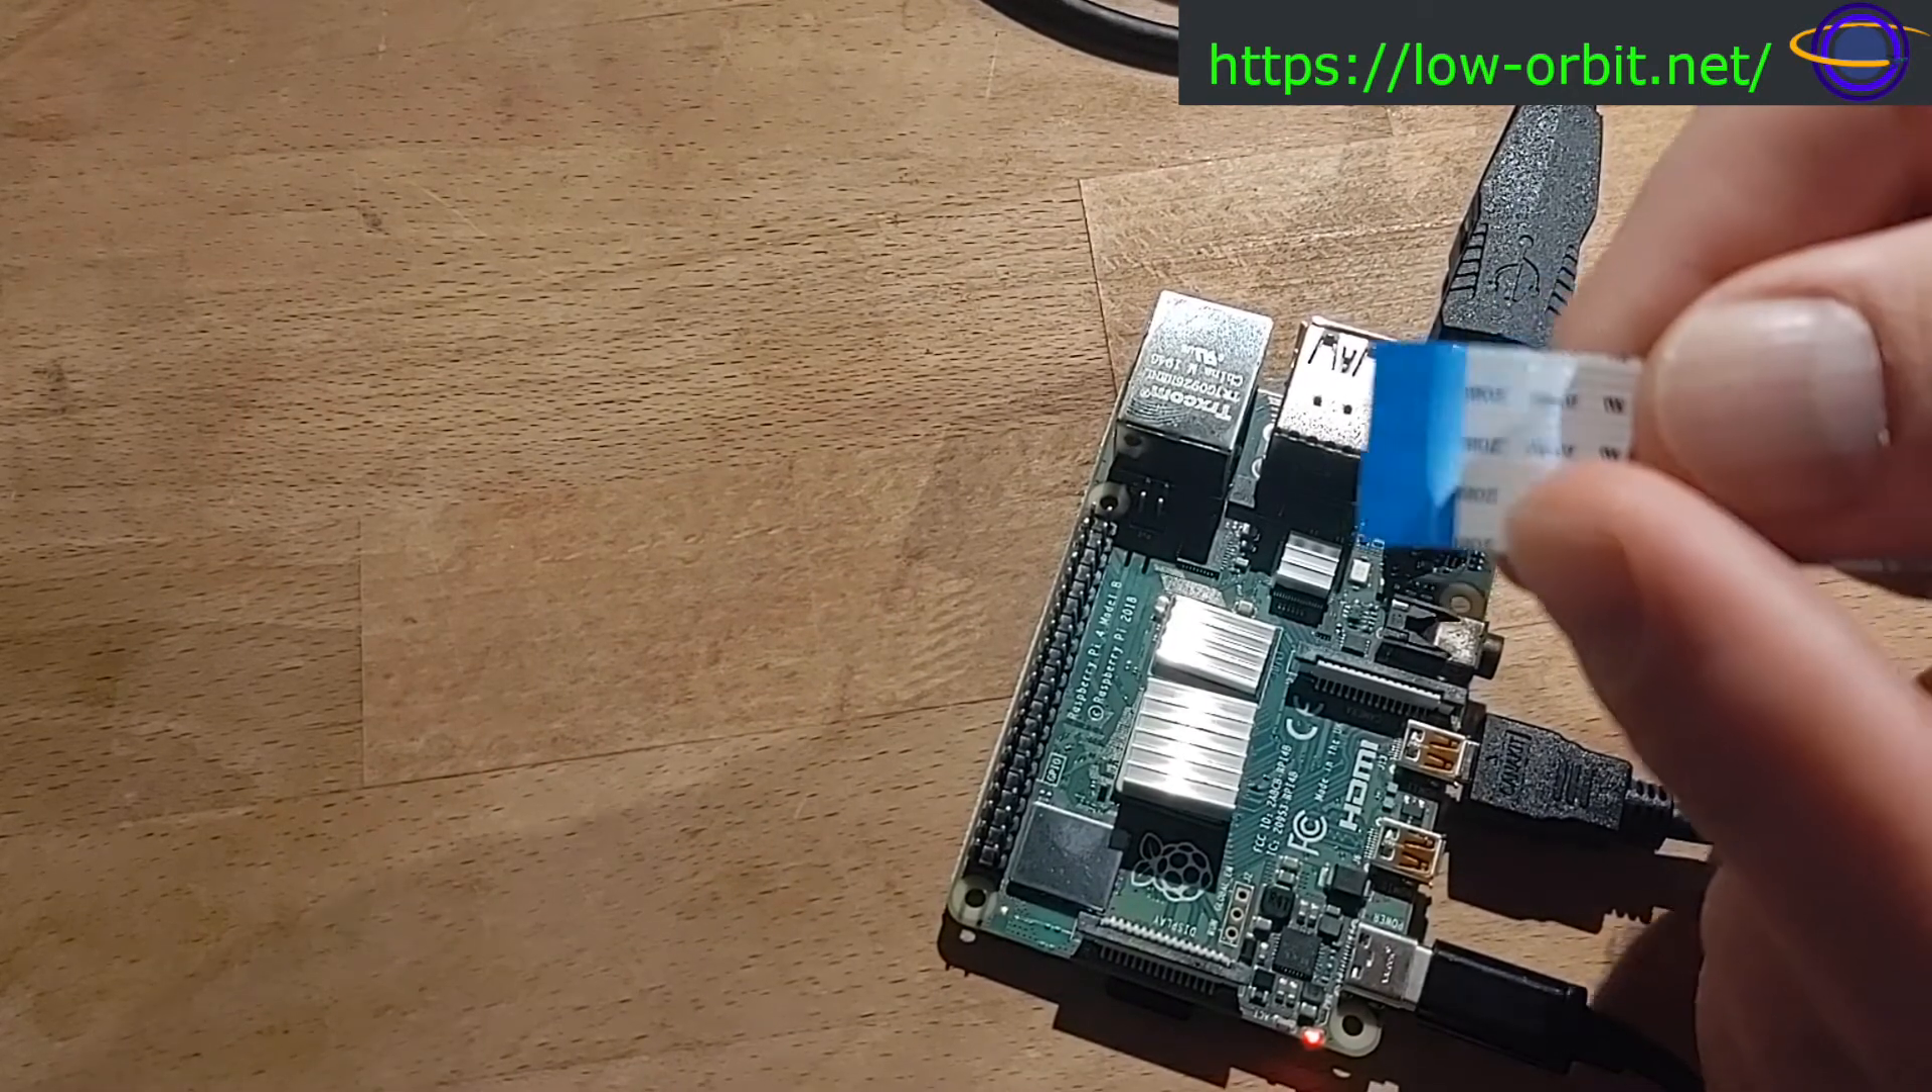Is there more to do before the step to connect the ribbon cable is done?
Yes.